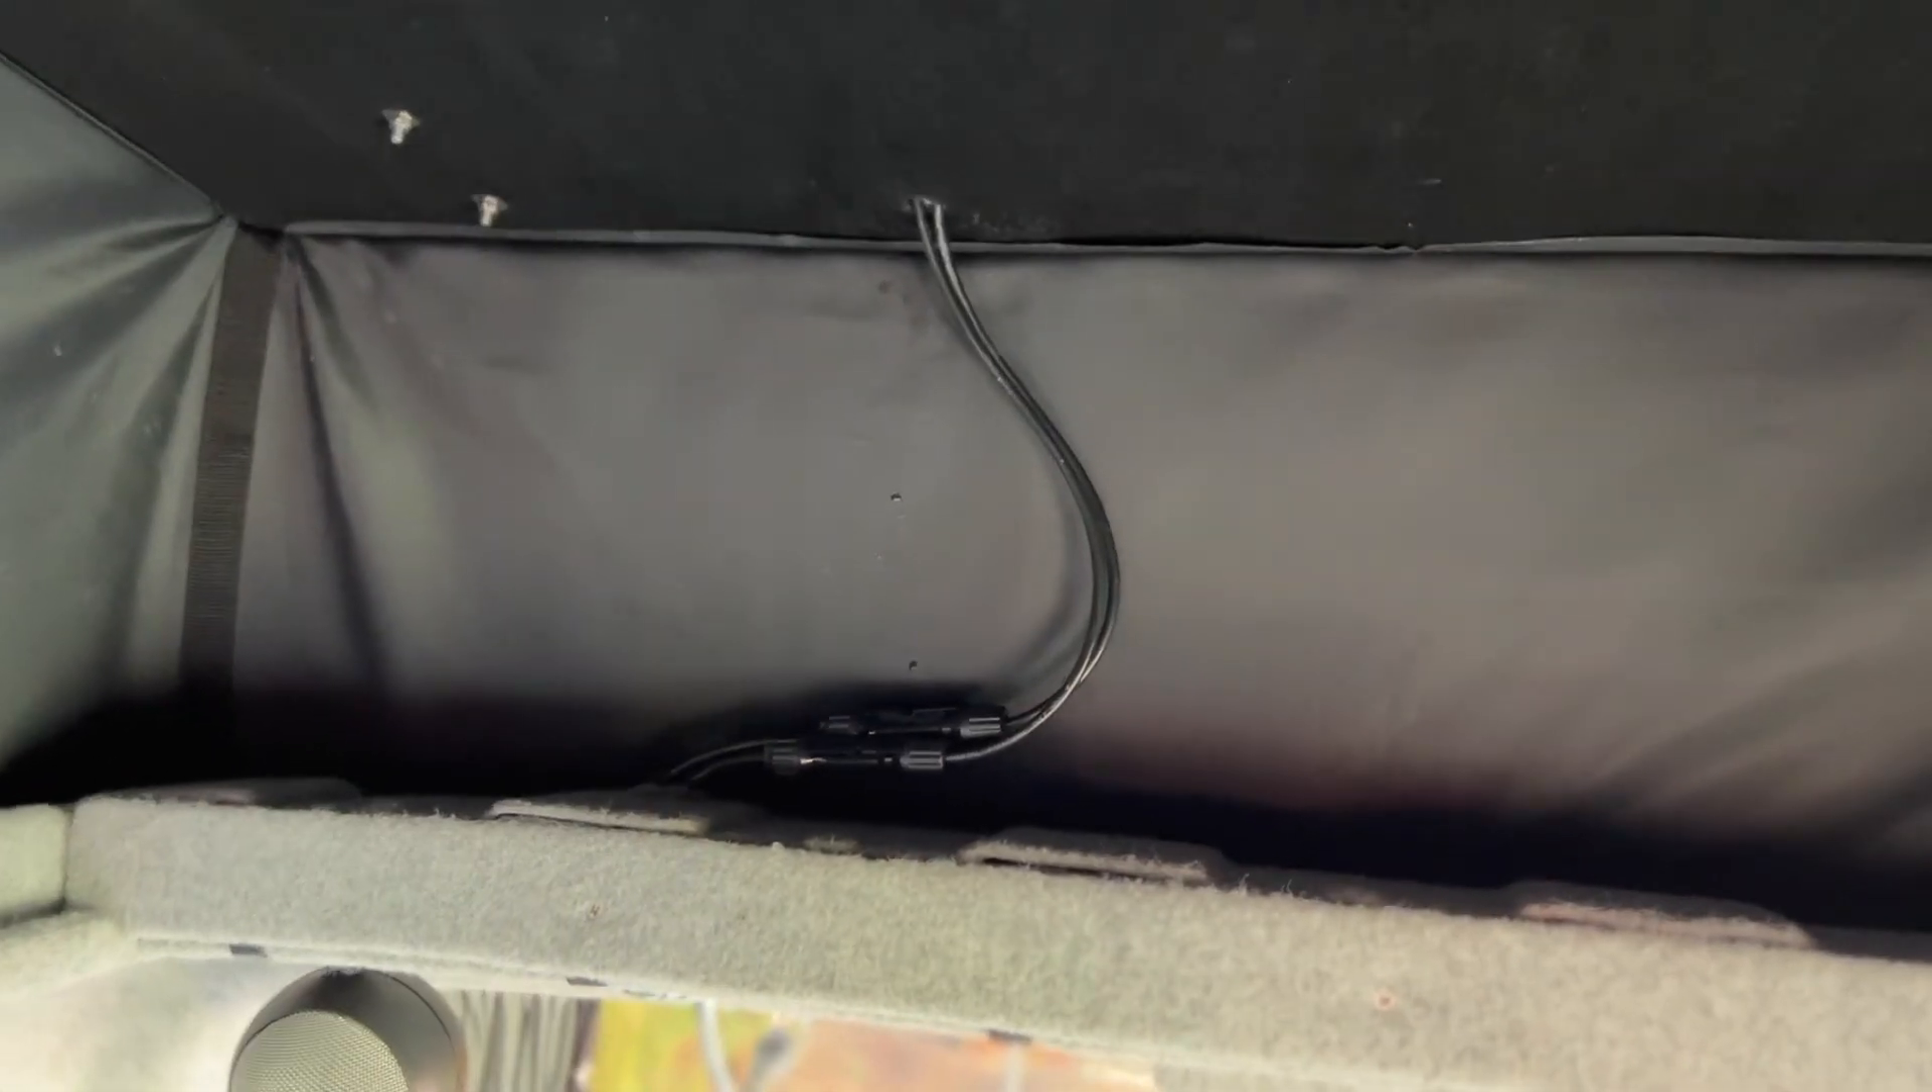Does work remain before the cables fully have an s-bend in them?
No.